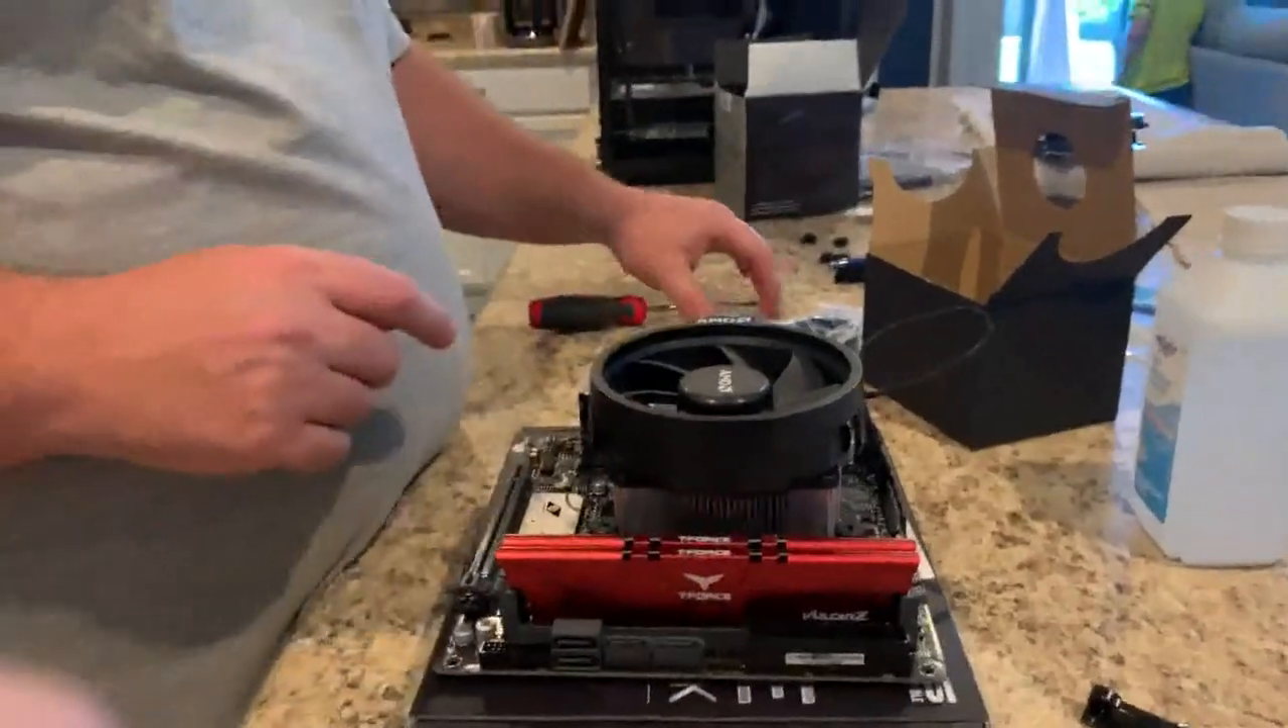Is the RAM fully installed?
Yes.